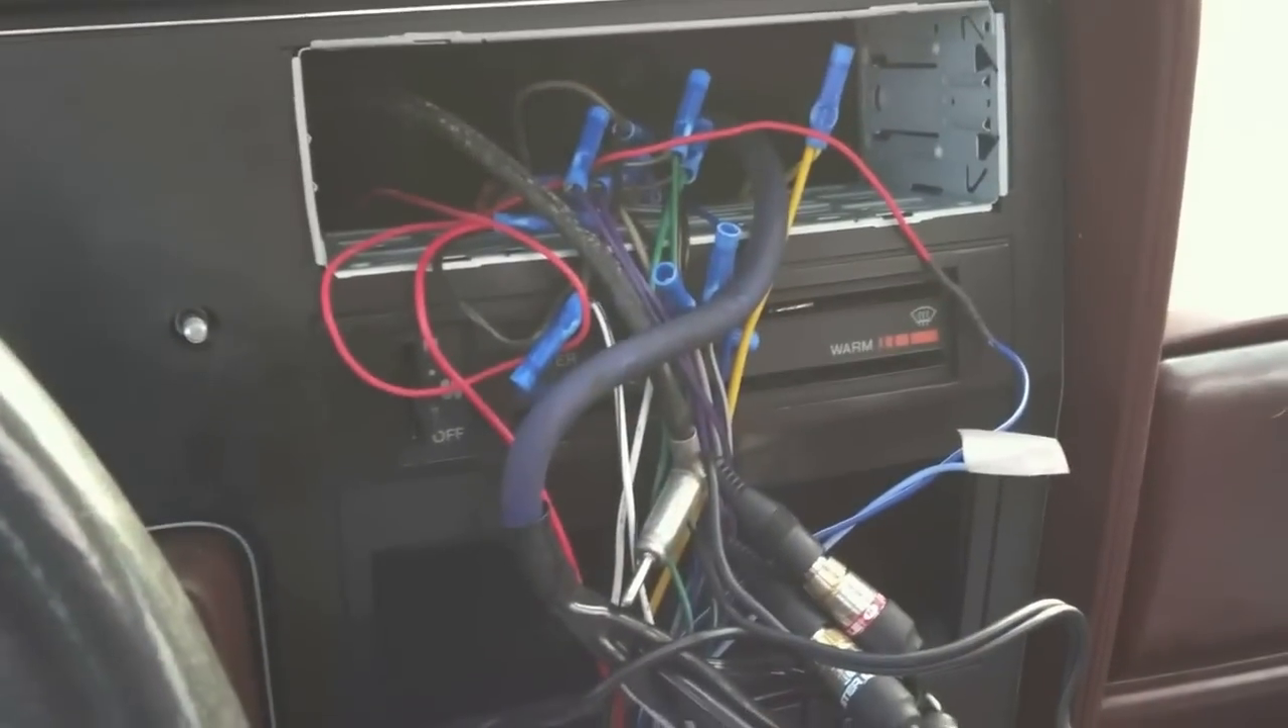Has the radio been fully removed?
Yes.